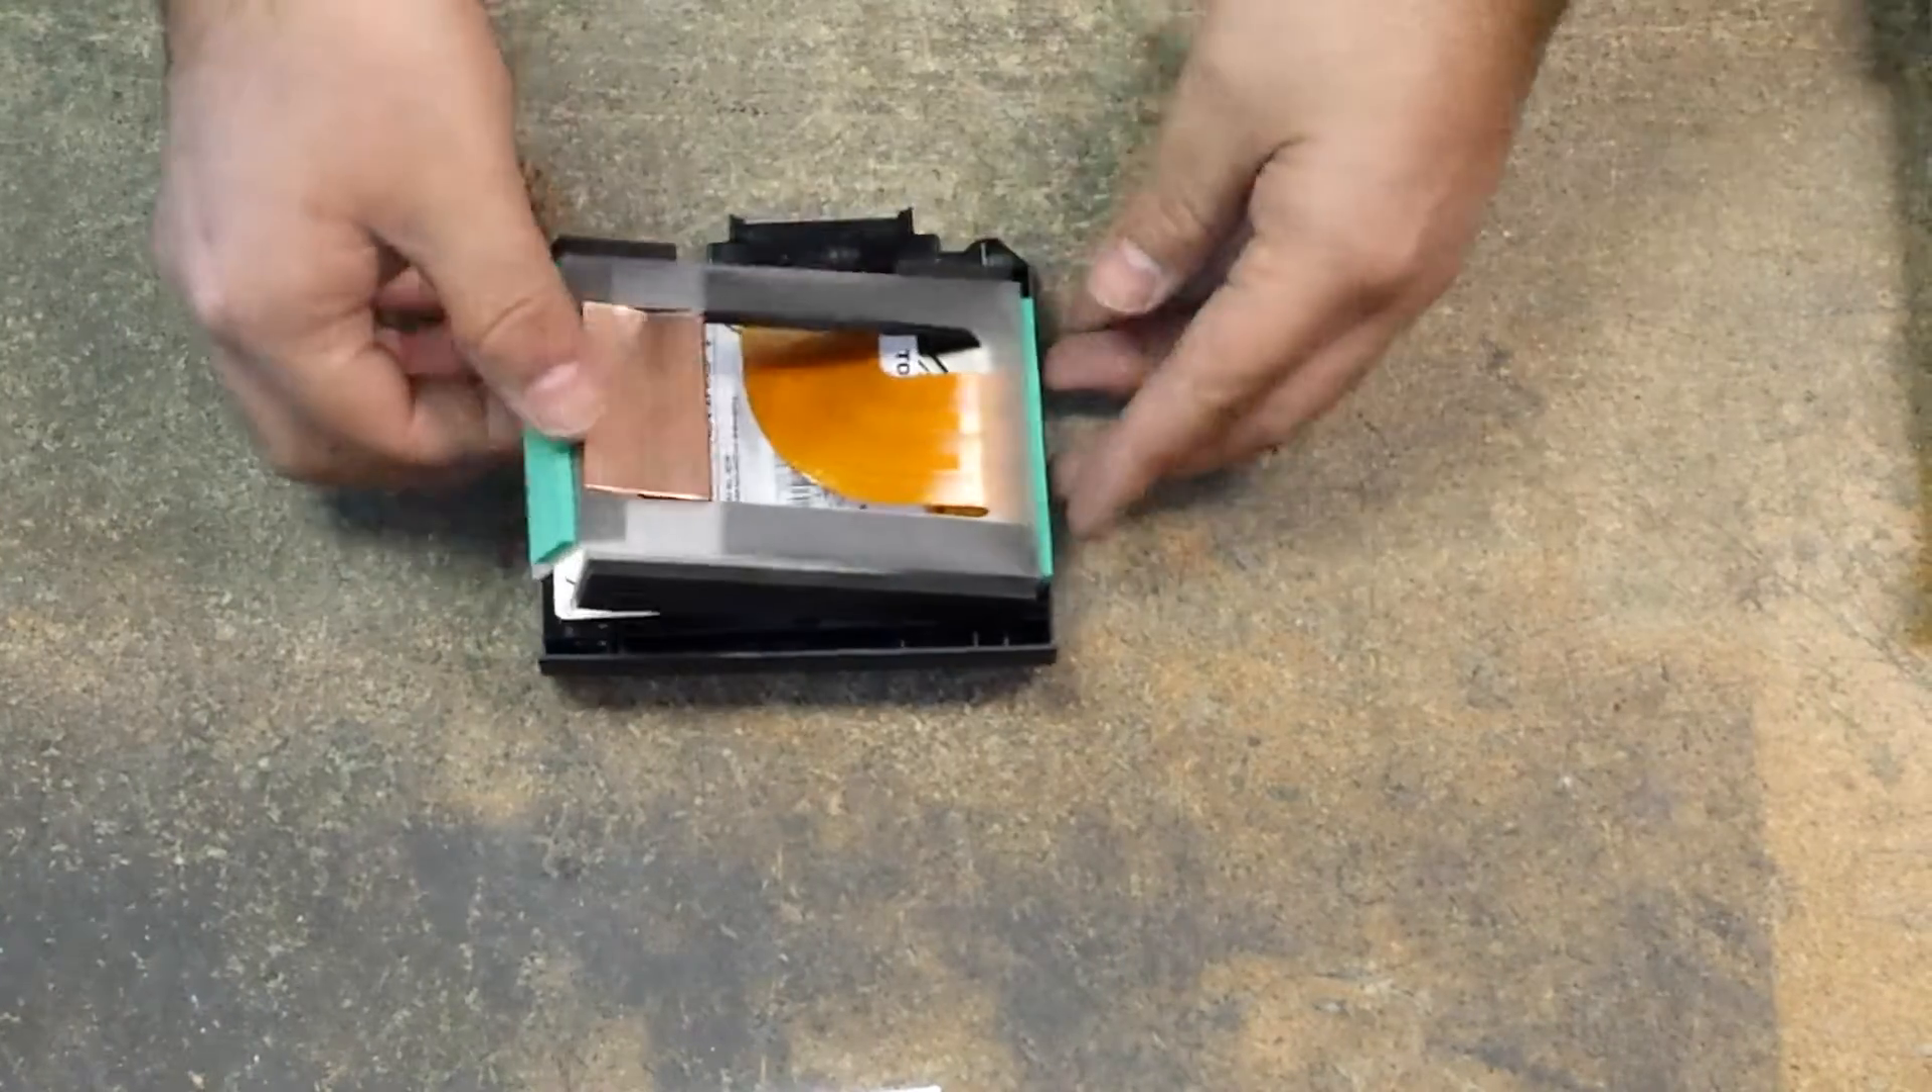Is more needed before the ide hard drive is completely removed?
Yes.